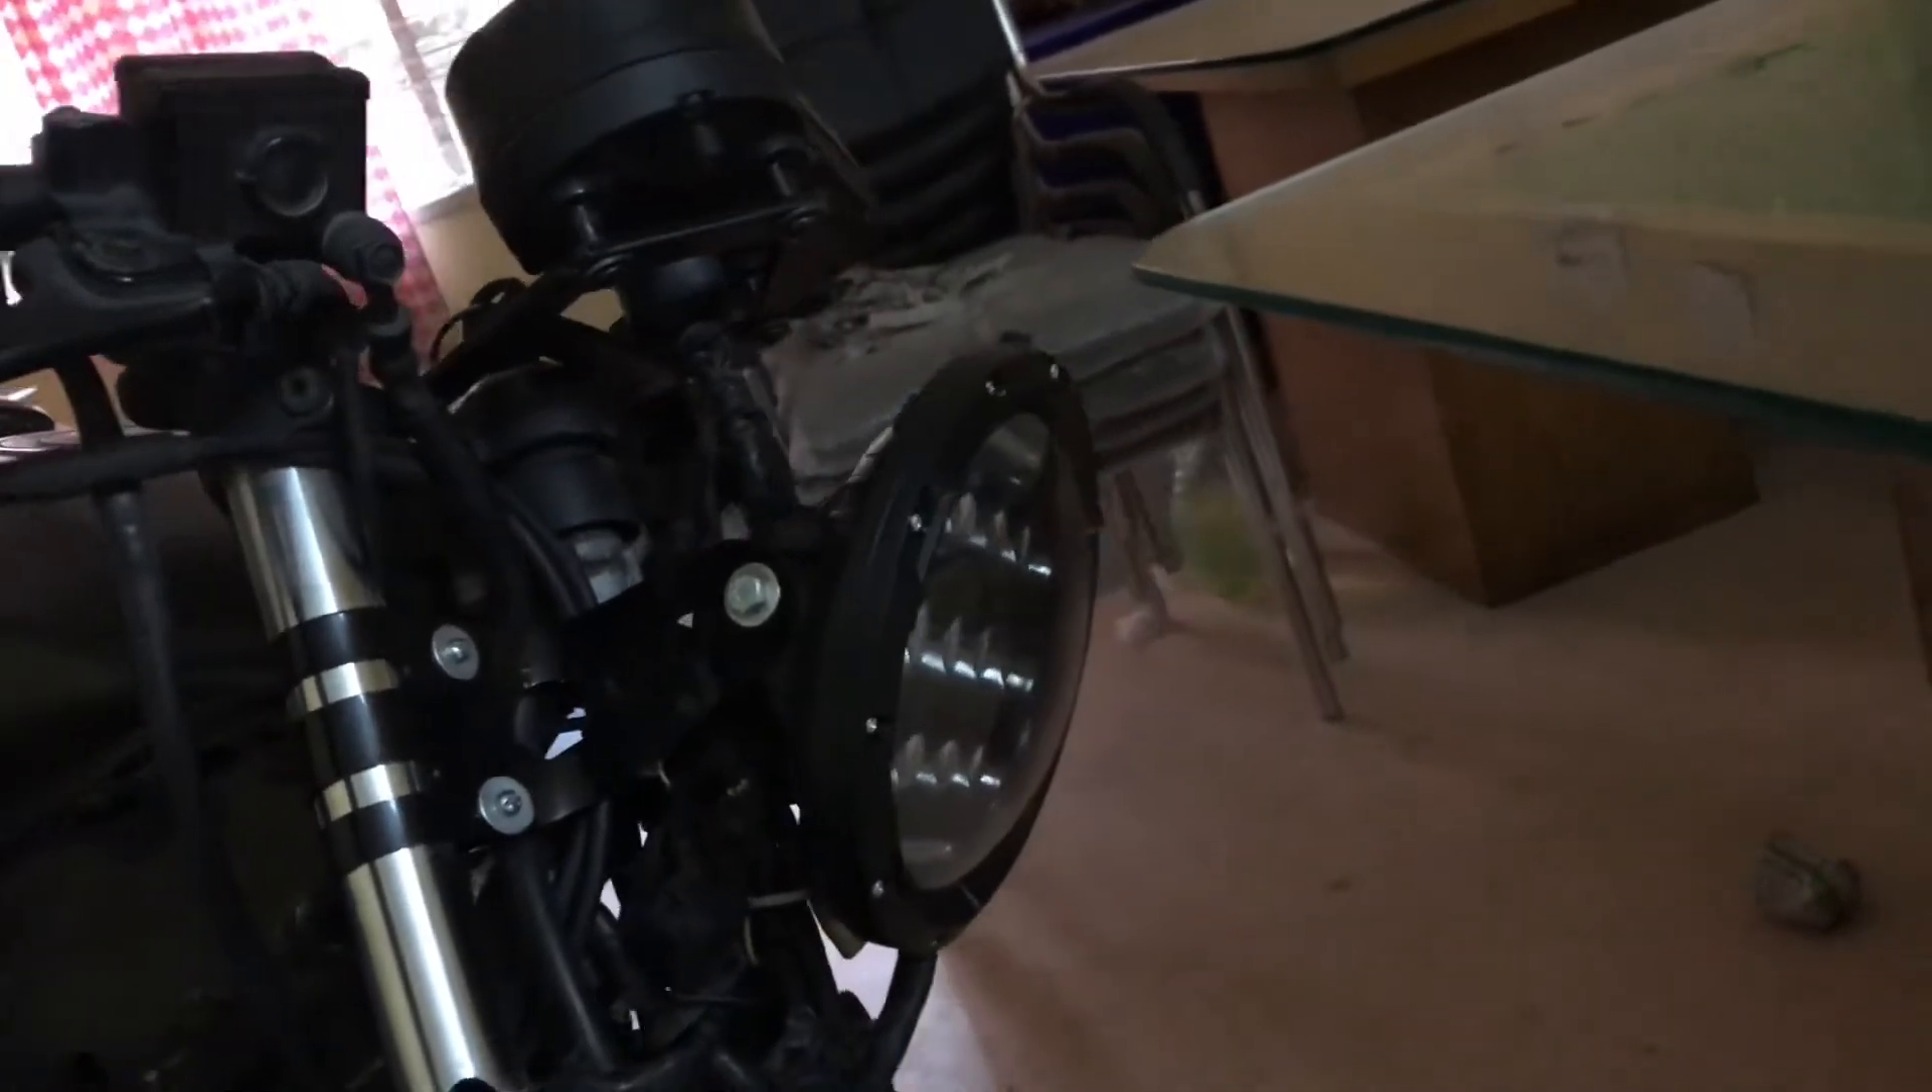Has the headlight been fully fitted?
Yes.